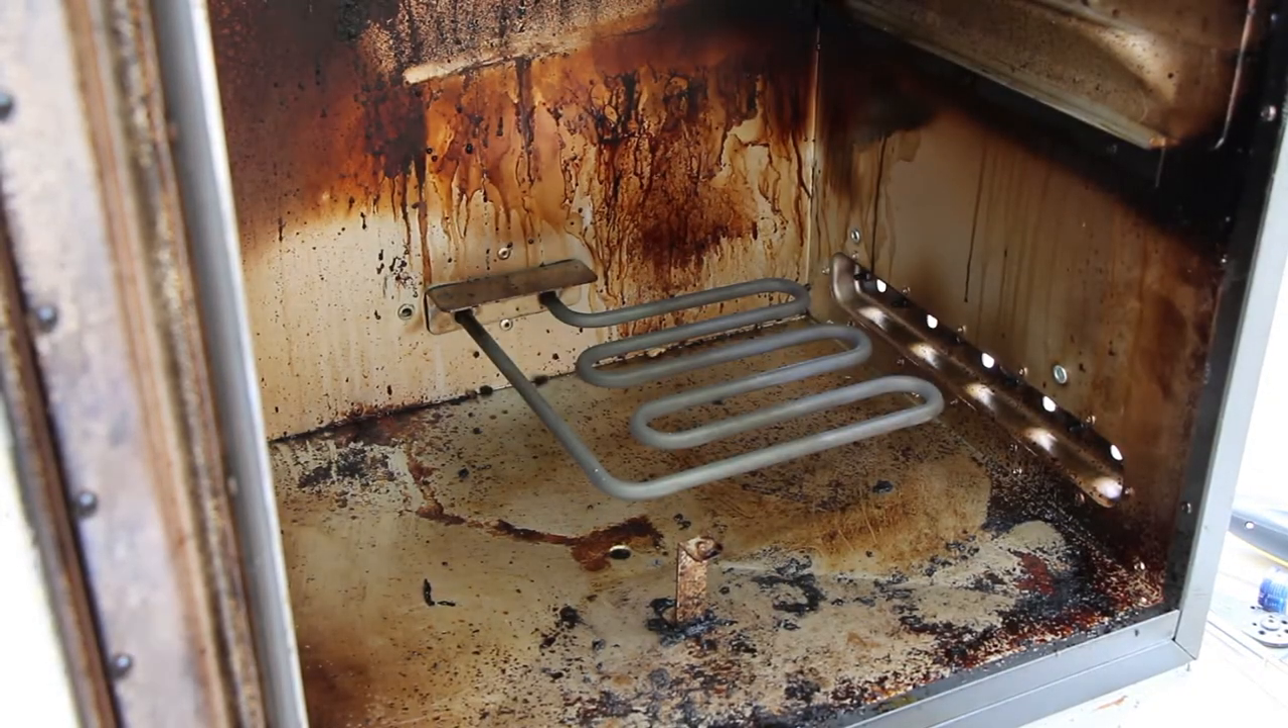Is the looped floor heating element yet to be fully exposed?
No.